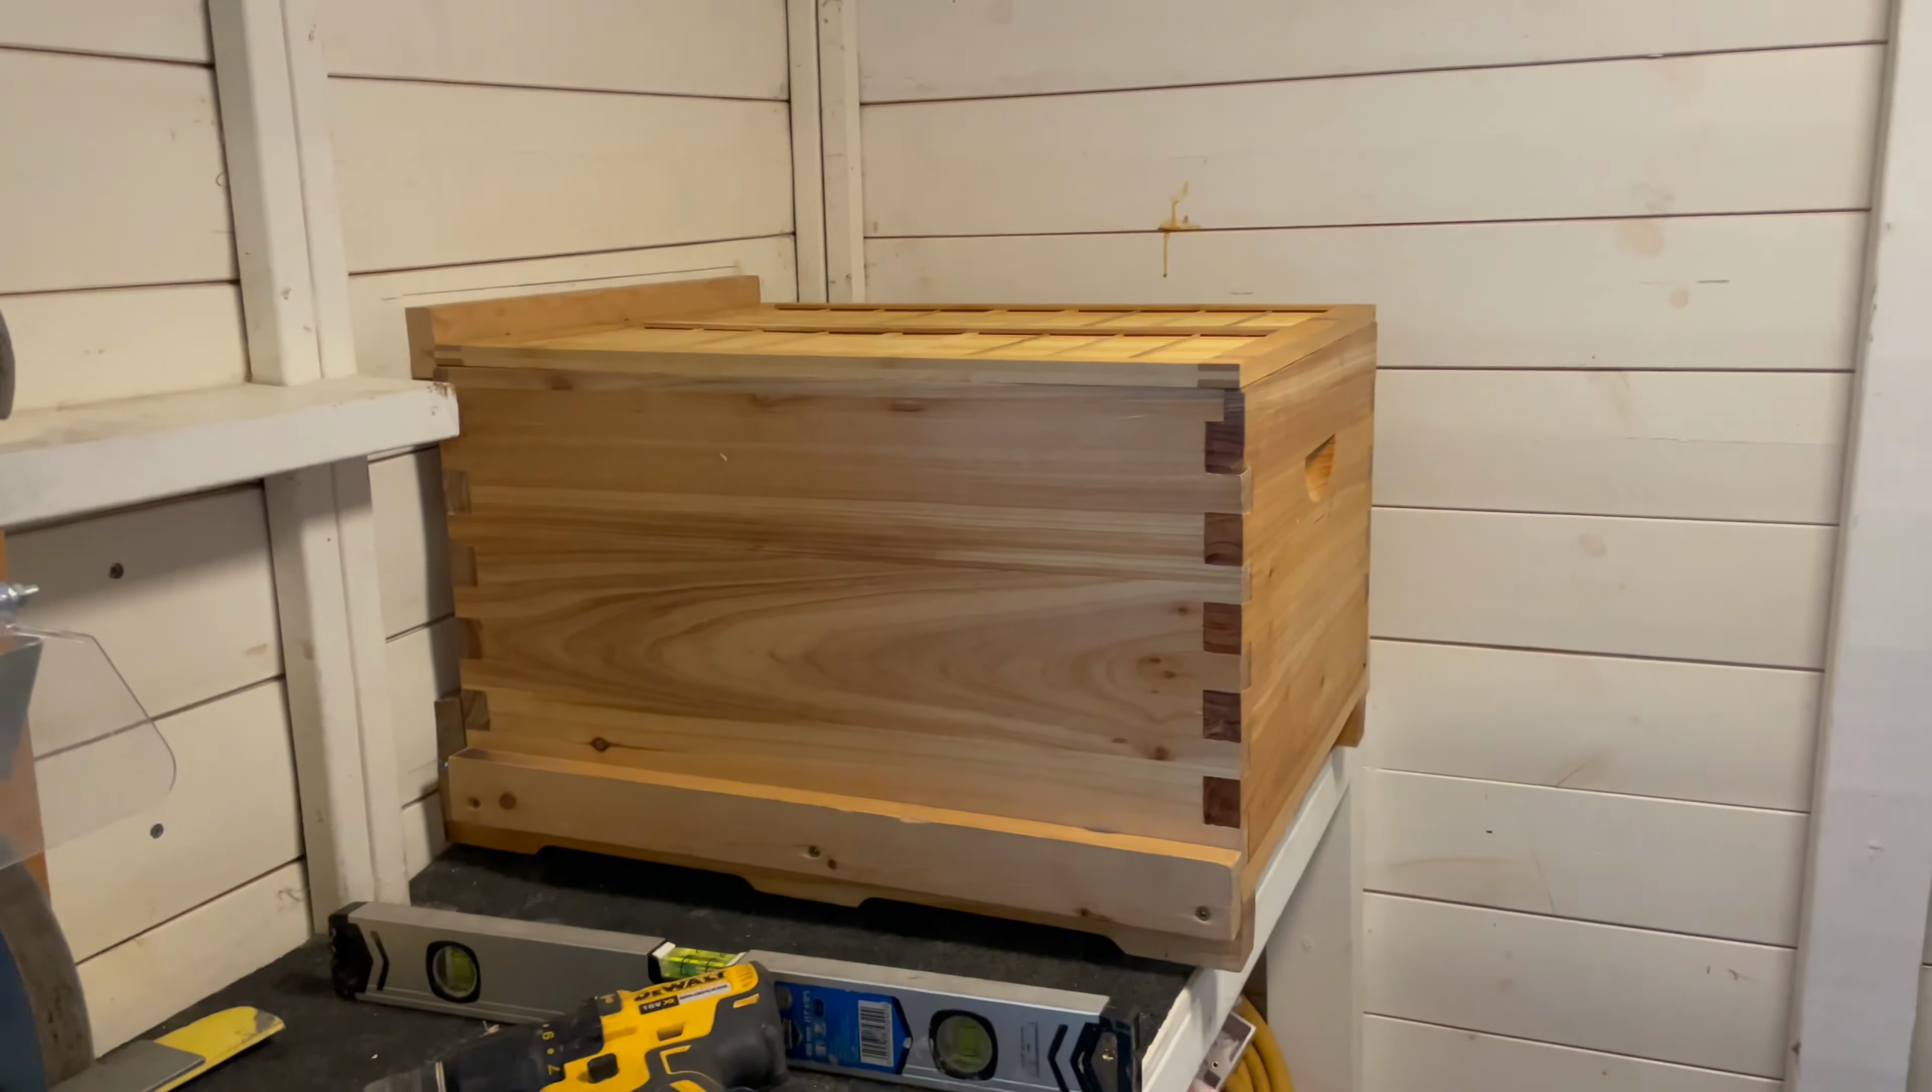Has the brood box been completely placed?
Yes.